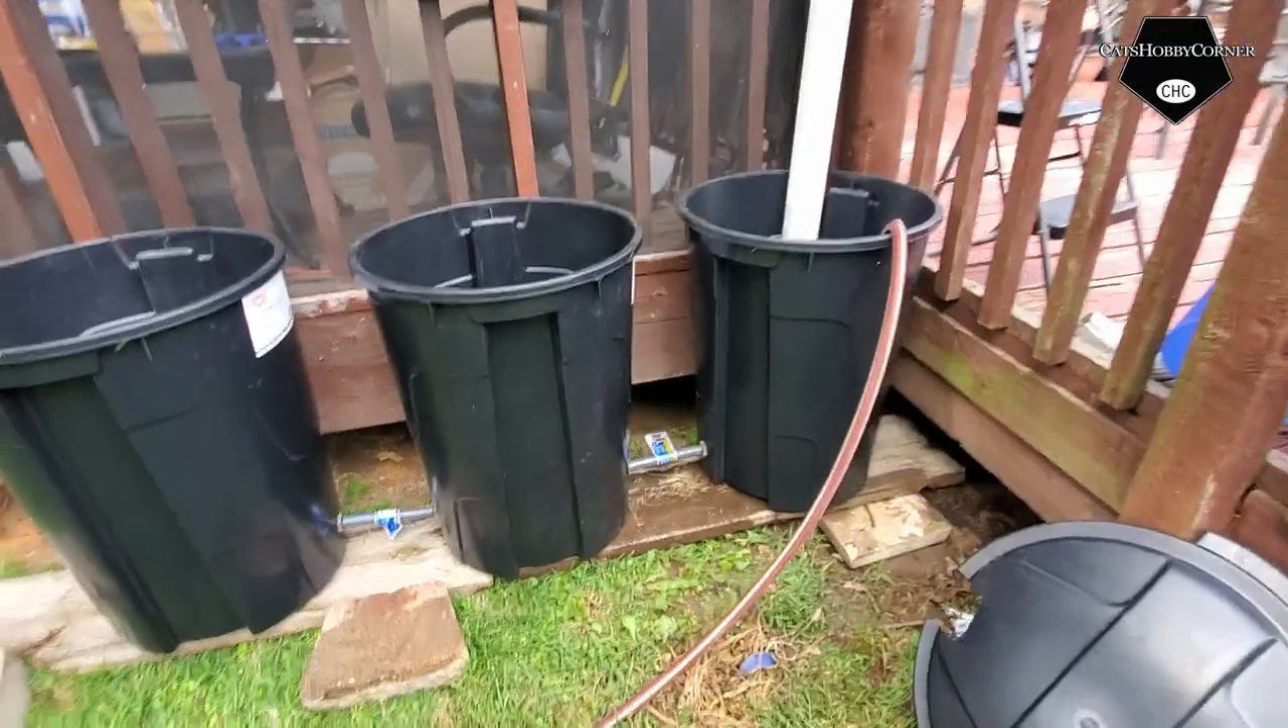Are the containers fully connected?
Yes.